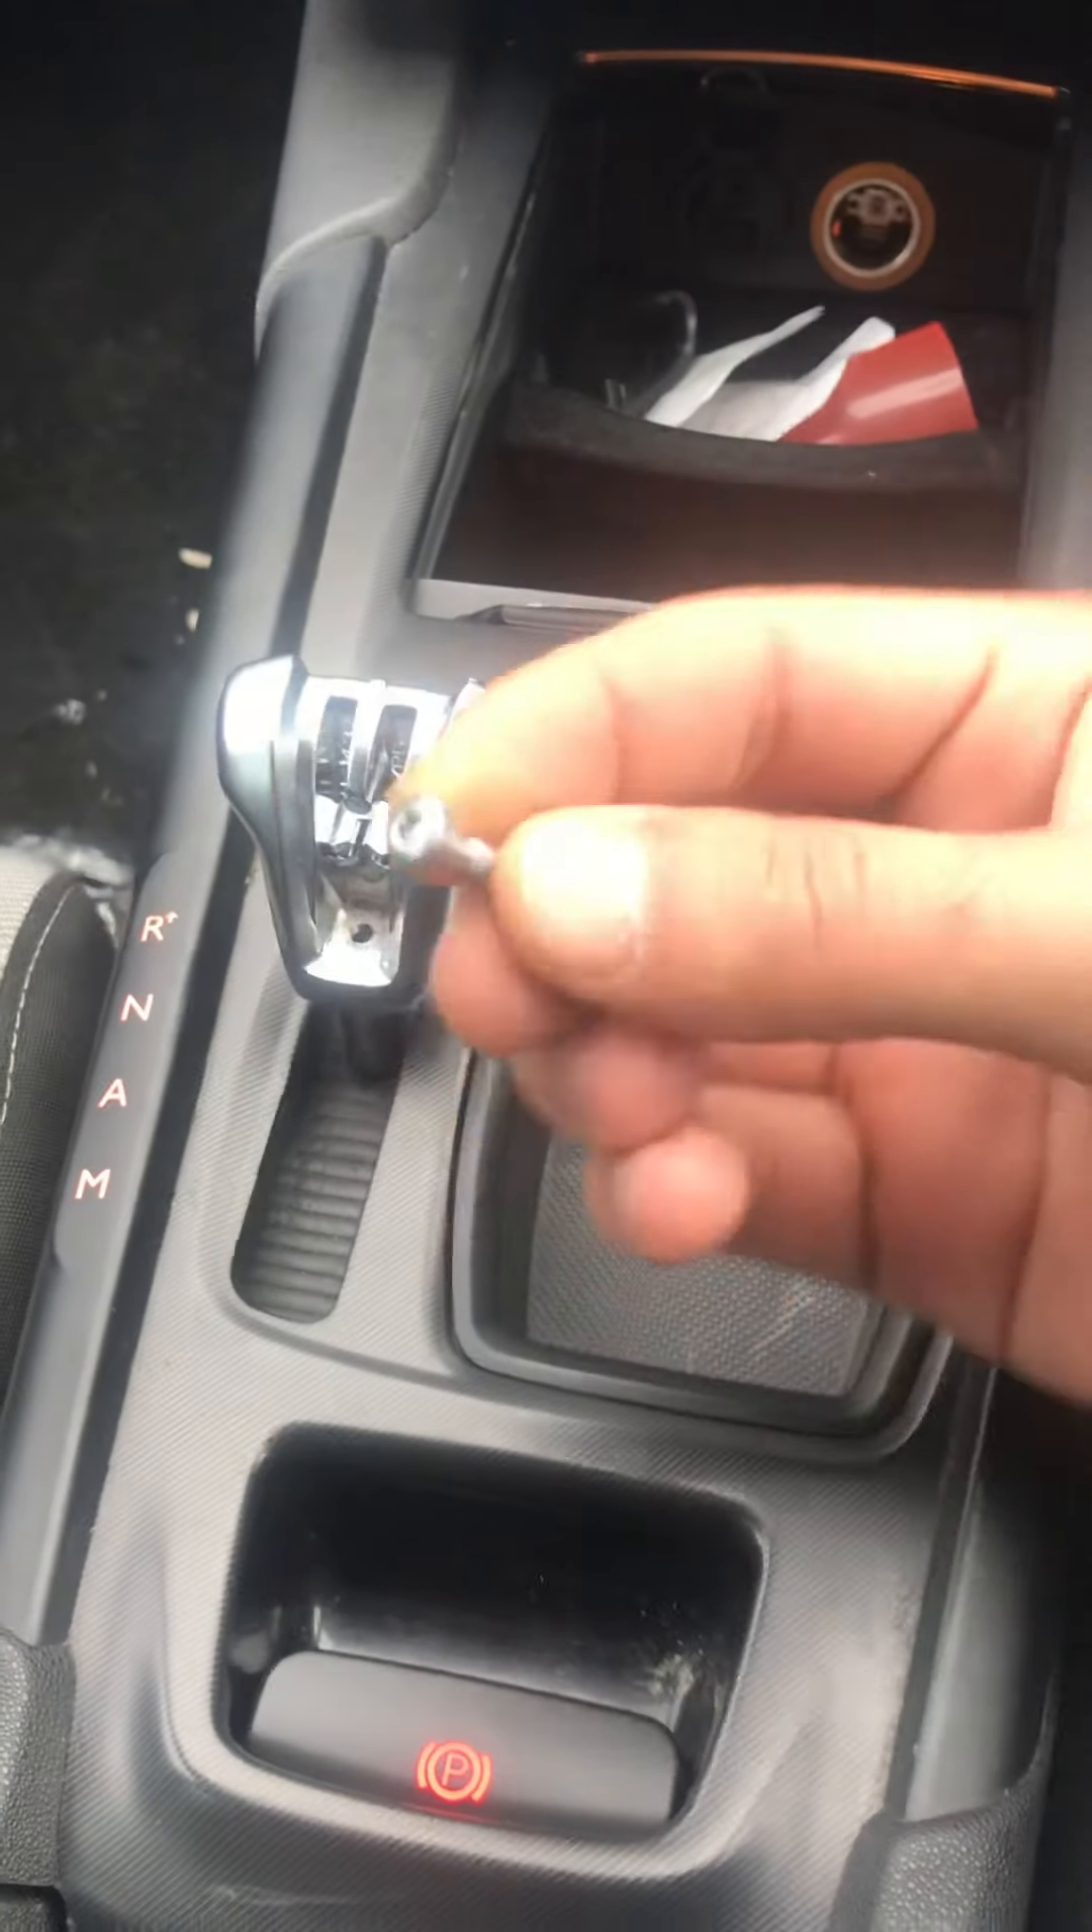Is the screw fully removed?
Yes.